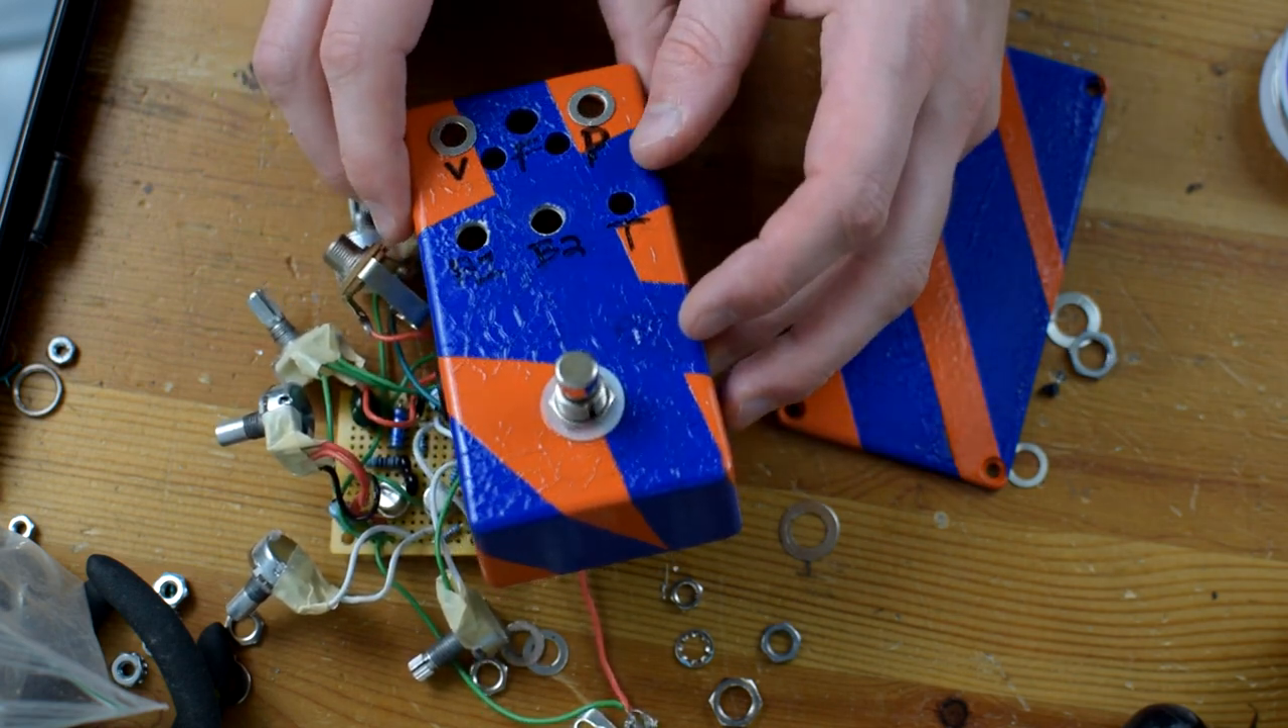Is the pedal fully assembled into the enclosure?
No.